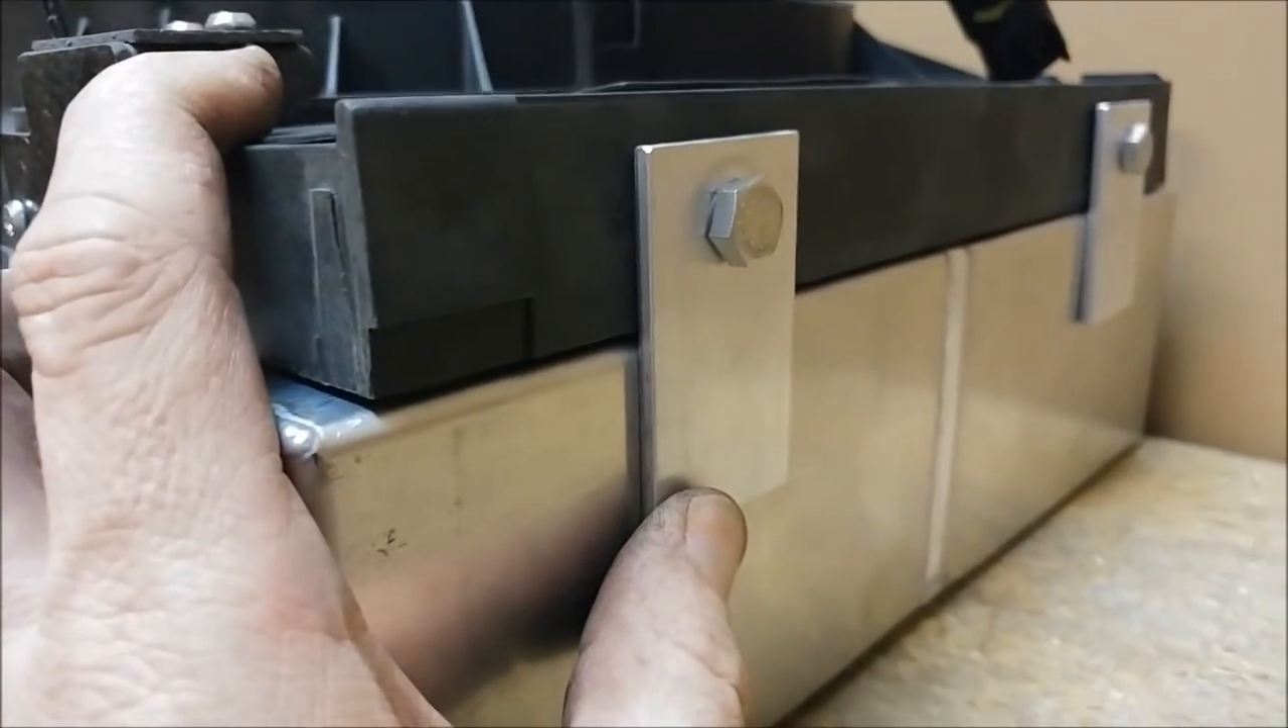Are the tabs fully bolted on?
Yes.